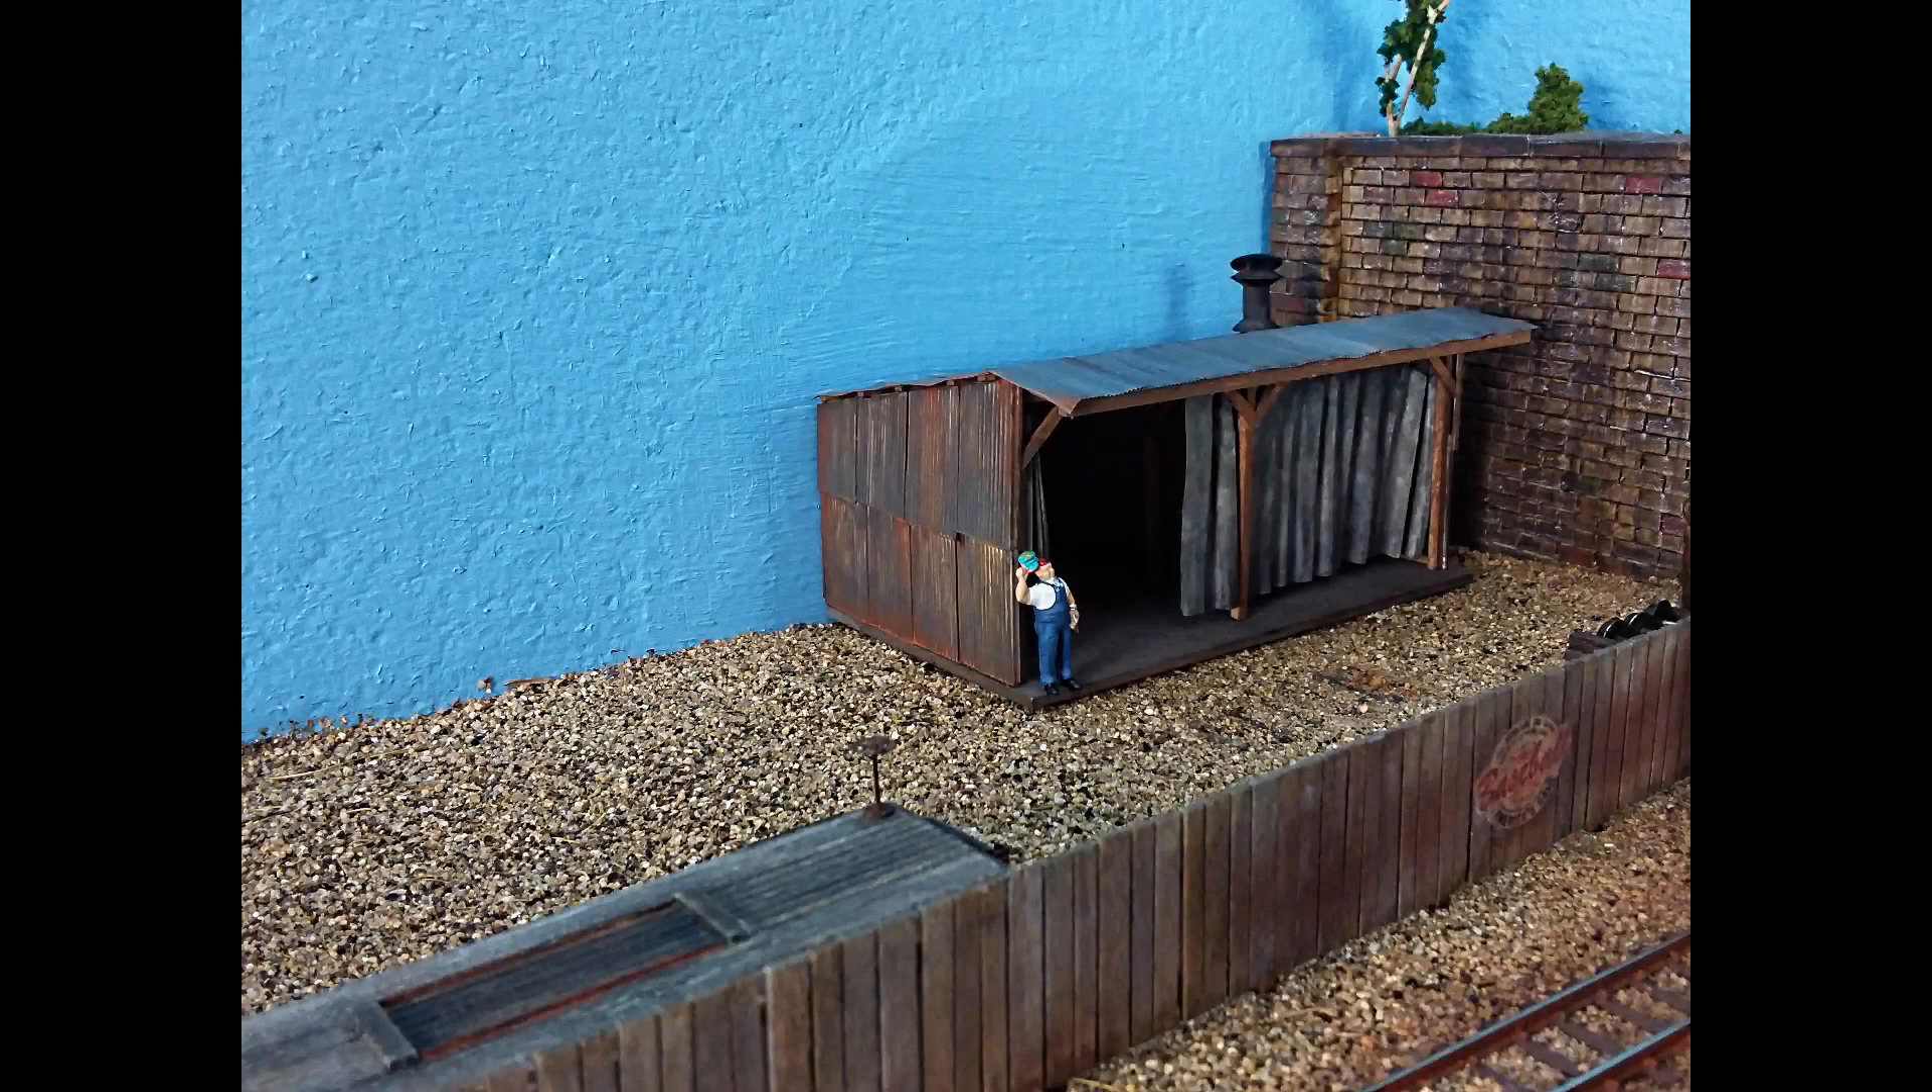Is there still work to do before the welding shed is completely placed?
No.